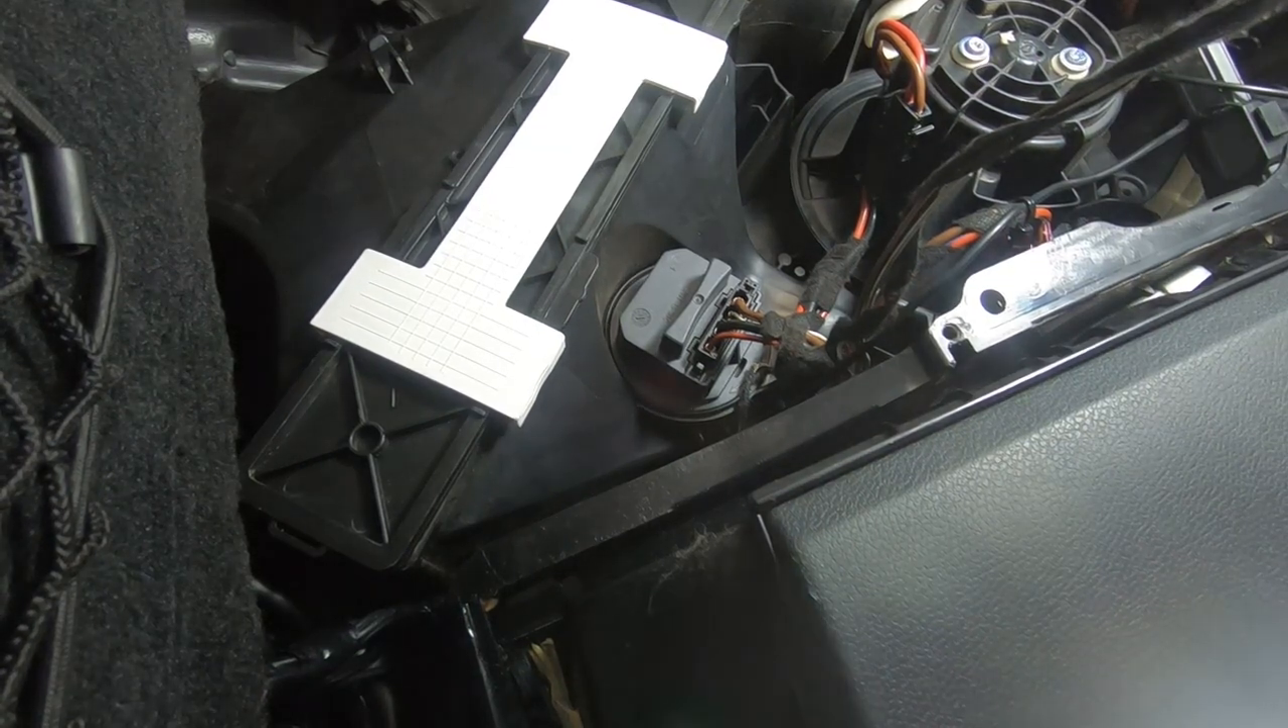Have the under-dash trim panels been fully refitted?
No.